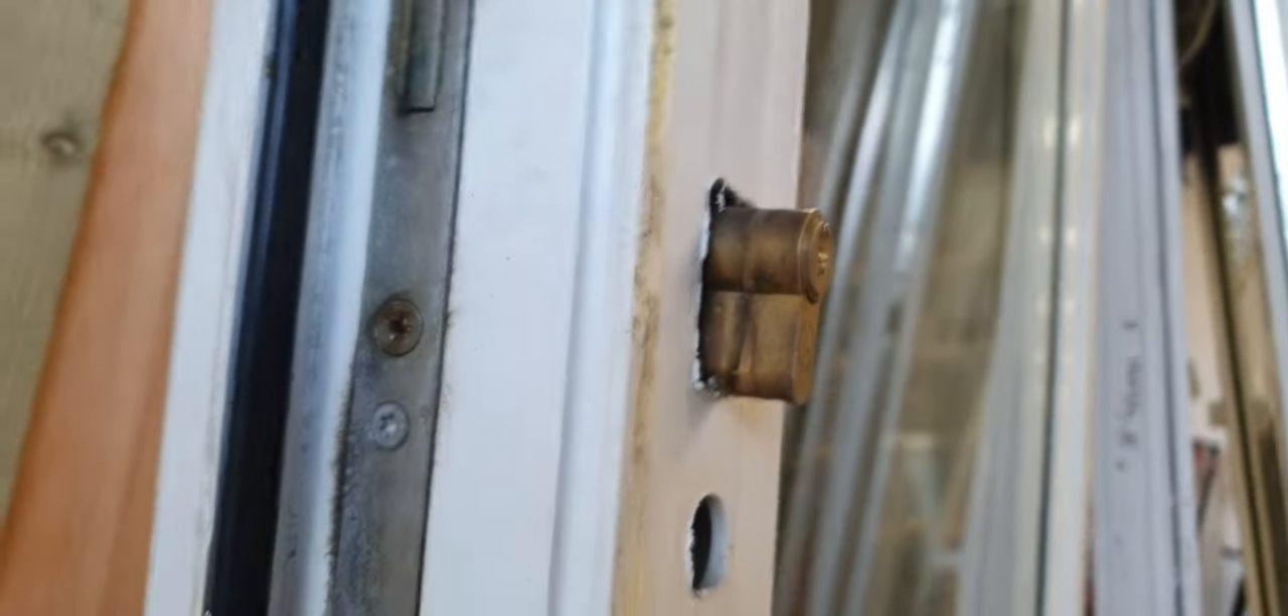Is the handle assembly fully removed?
Yes.